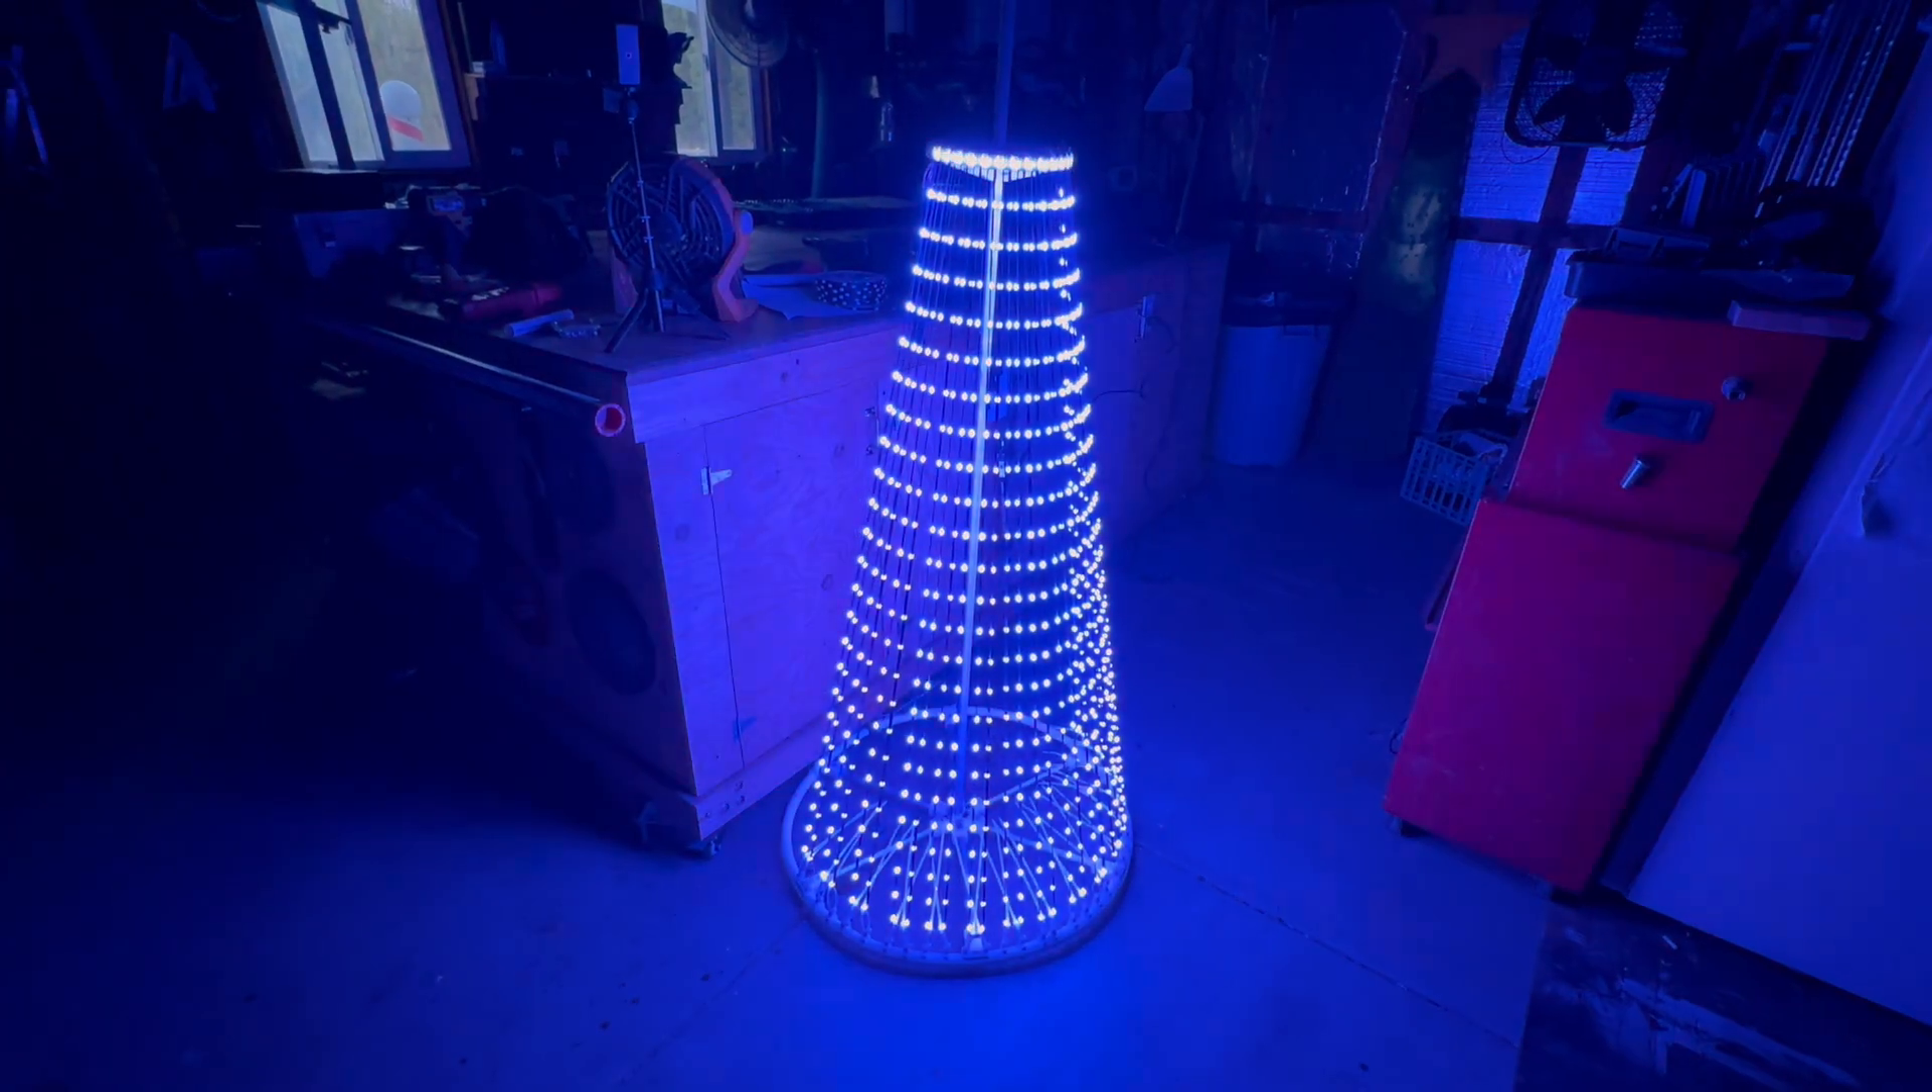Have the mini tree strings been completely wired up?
Yes.